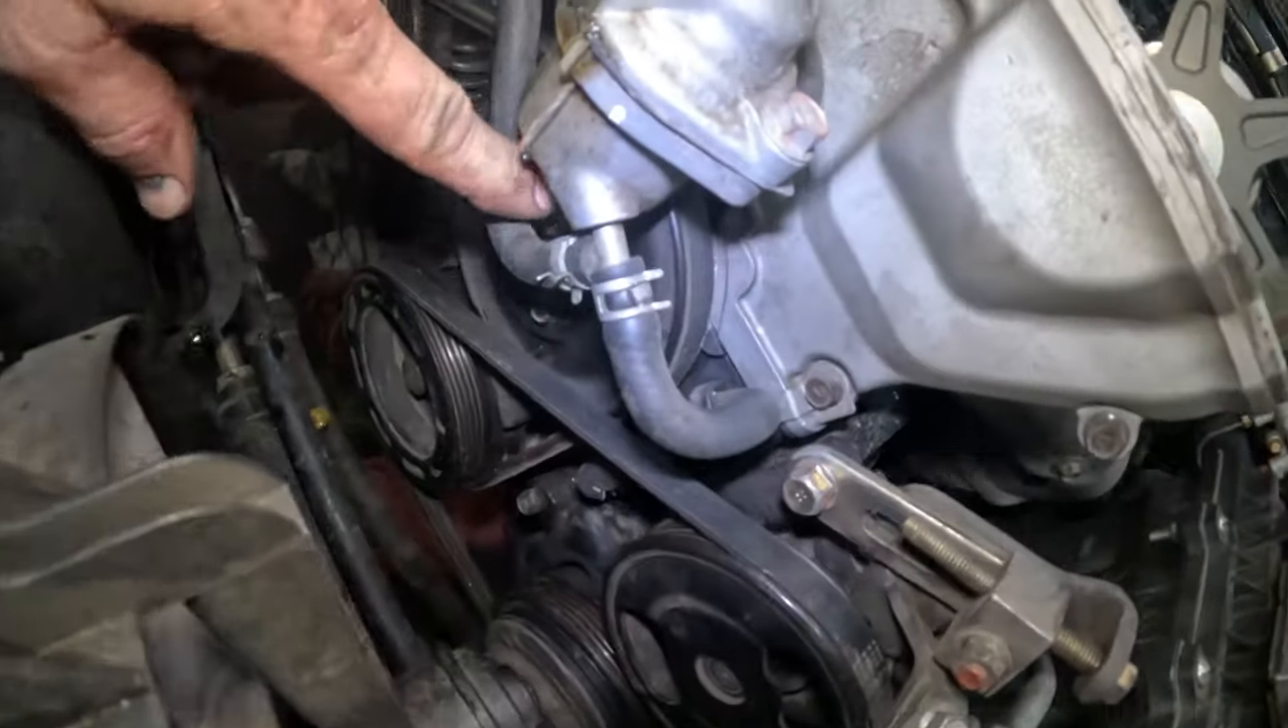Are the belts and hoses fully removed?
No.